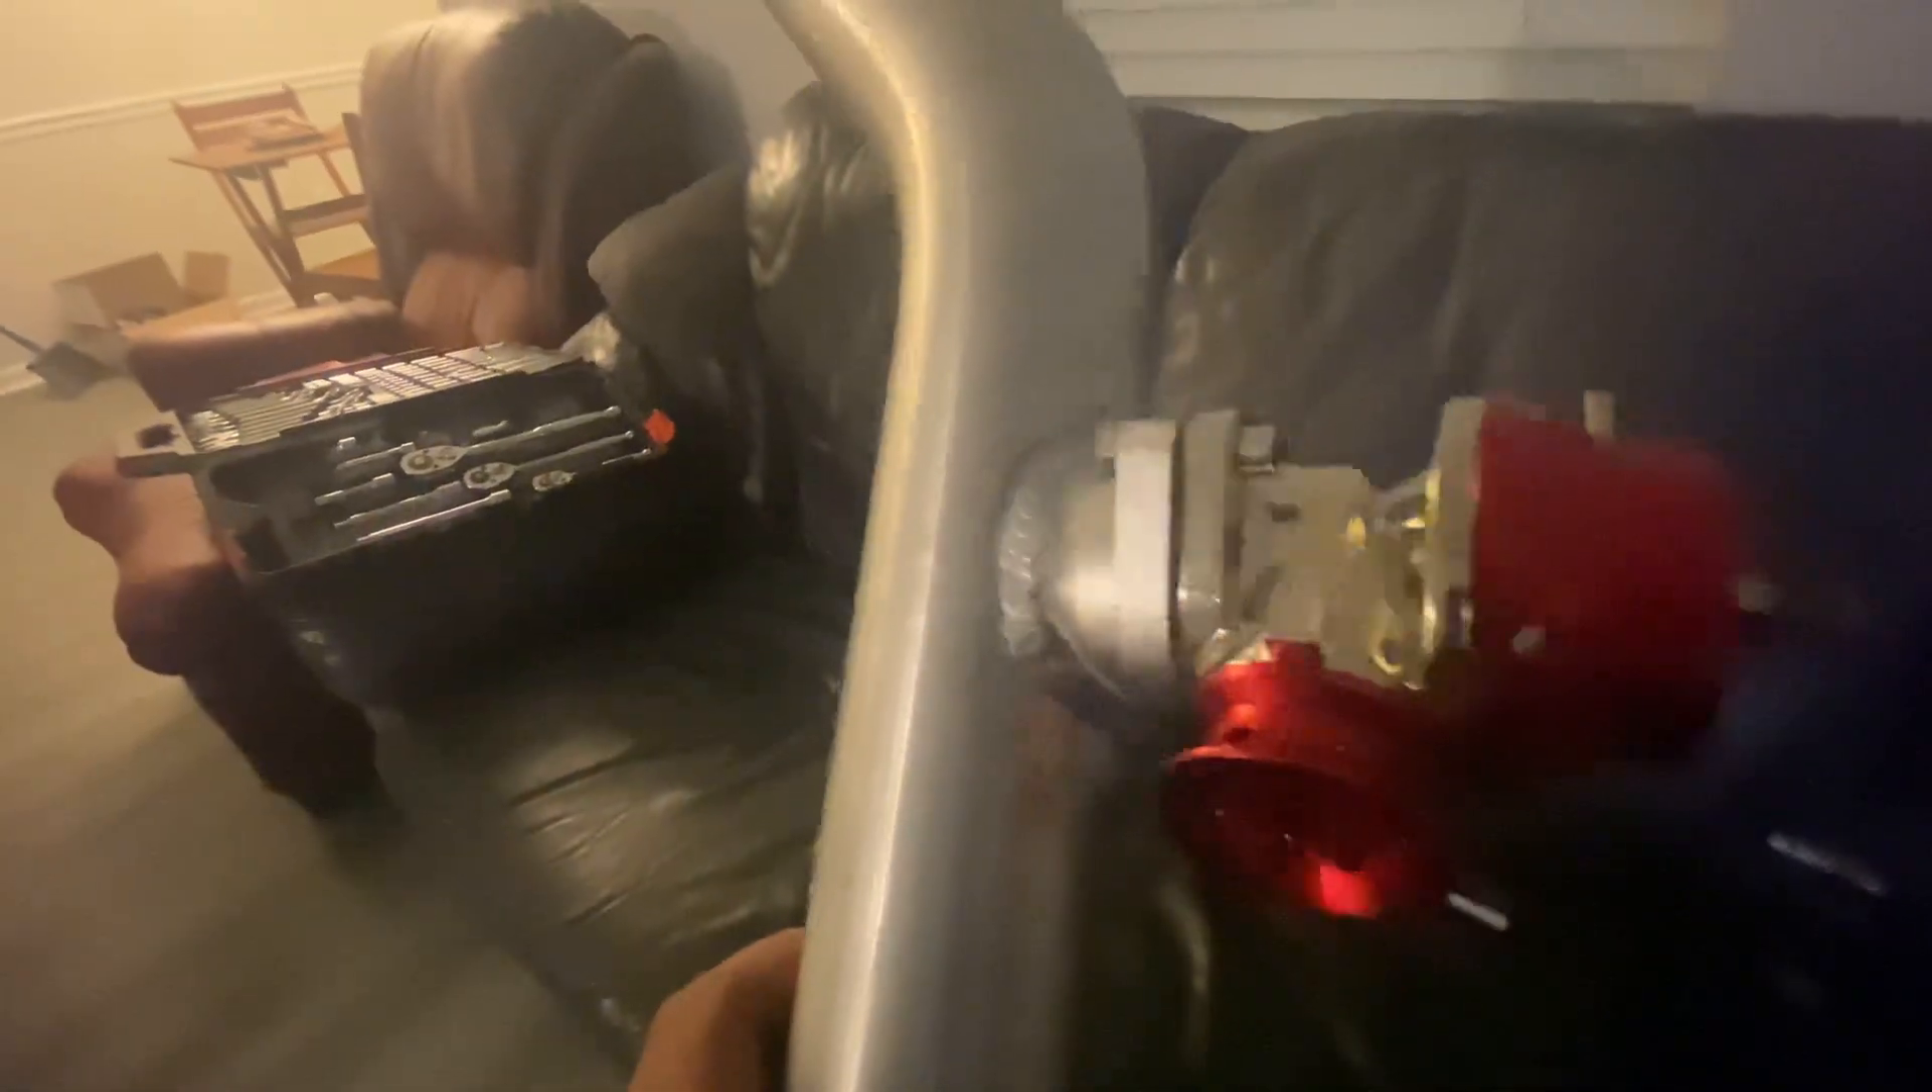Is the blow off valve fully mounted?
Yes.